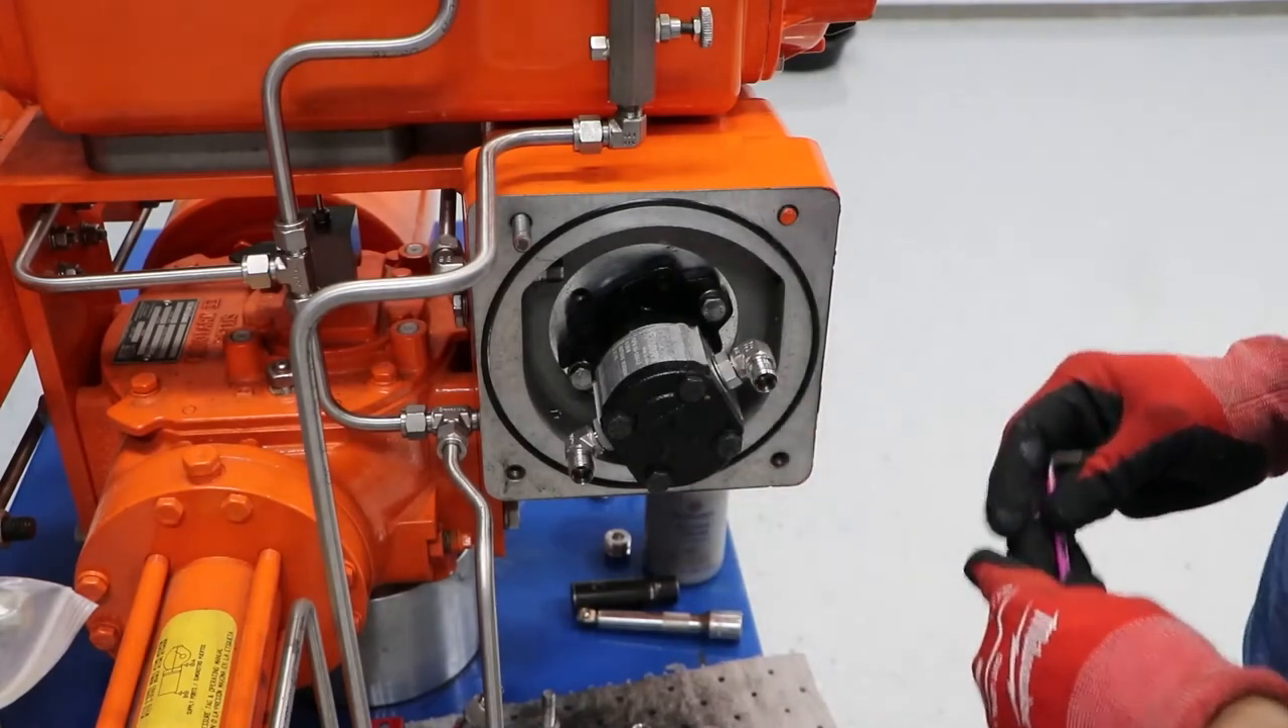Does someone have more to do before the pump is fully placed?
No.